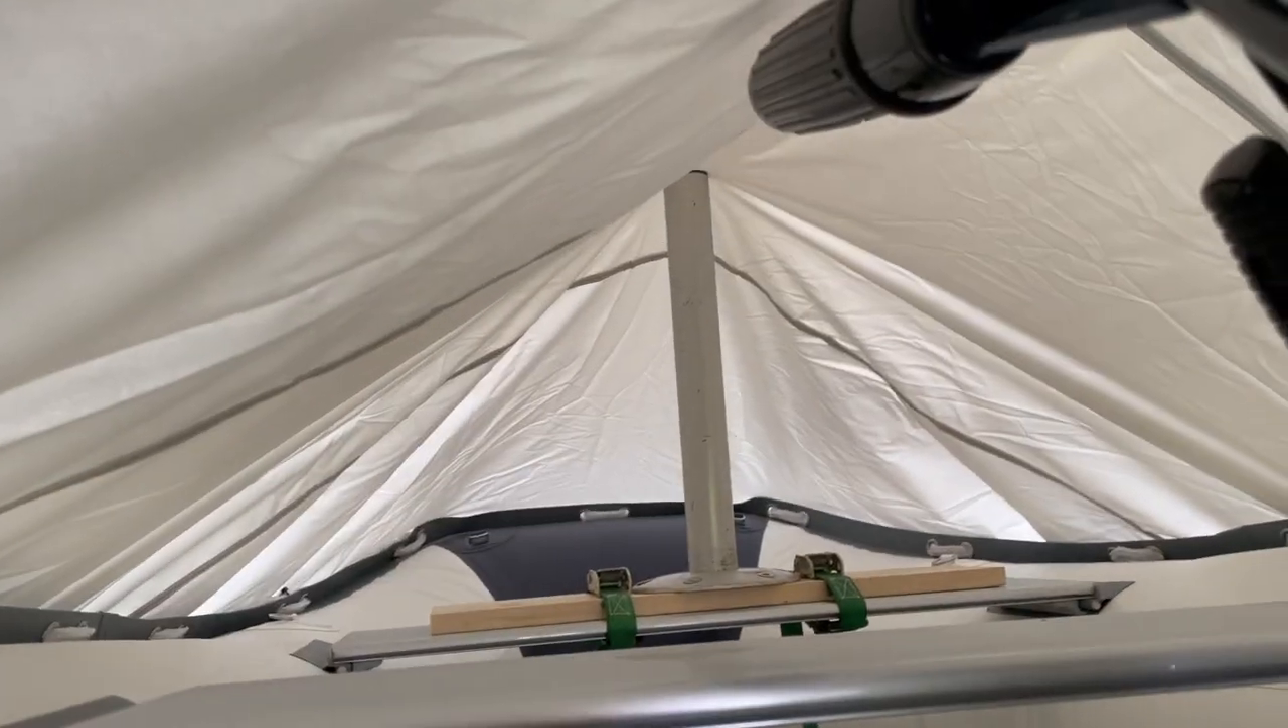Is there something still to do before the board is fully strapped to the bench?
No.